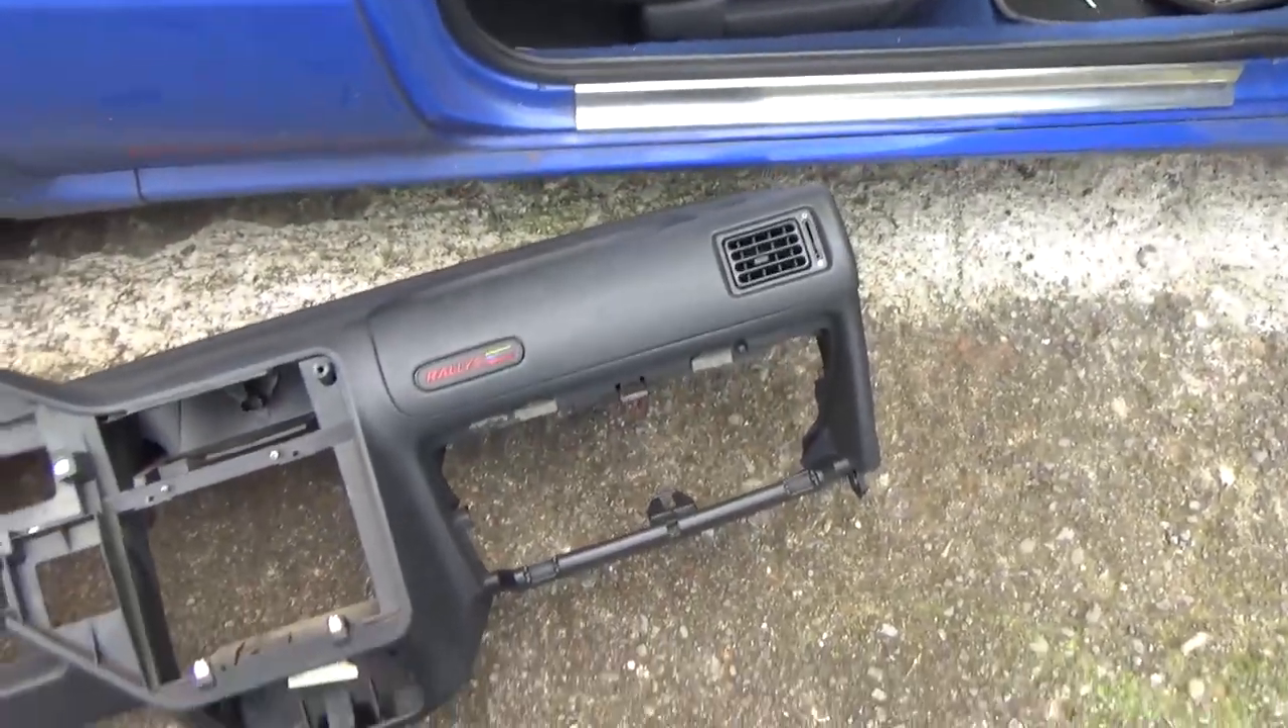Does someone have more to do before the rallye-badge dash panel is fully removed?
No.